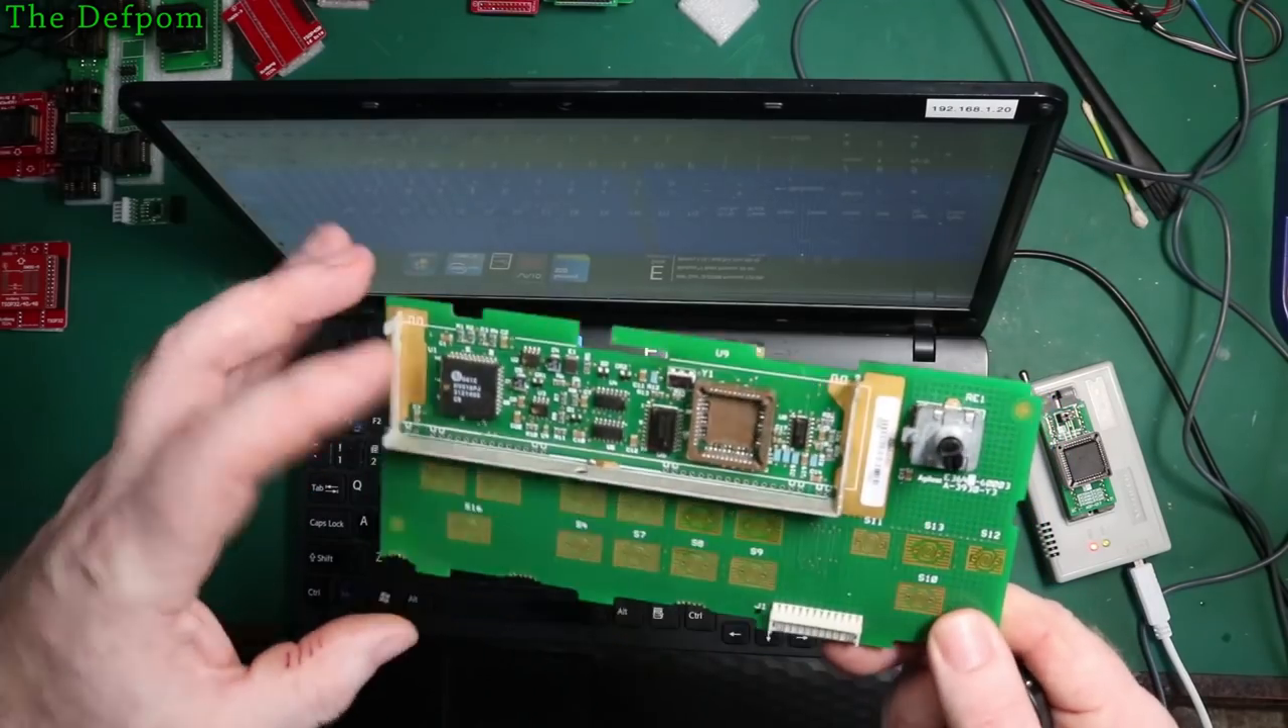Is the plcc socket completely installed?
Yes.